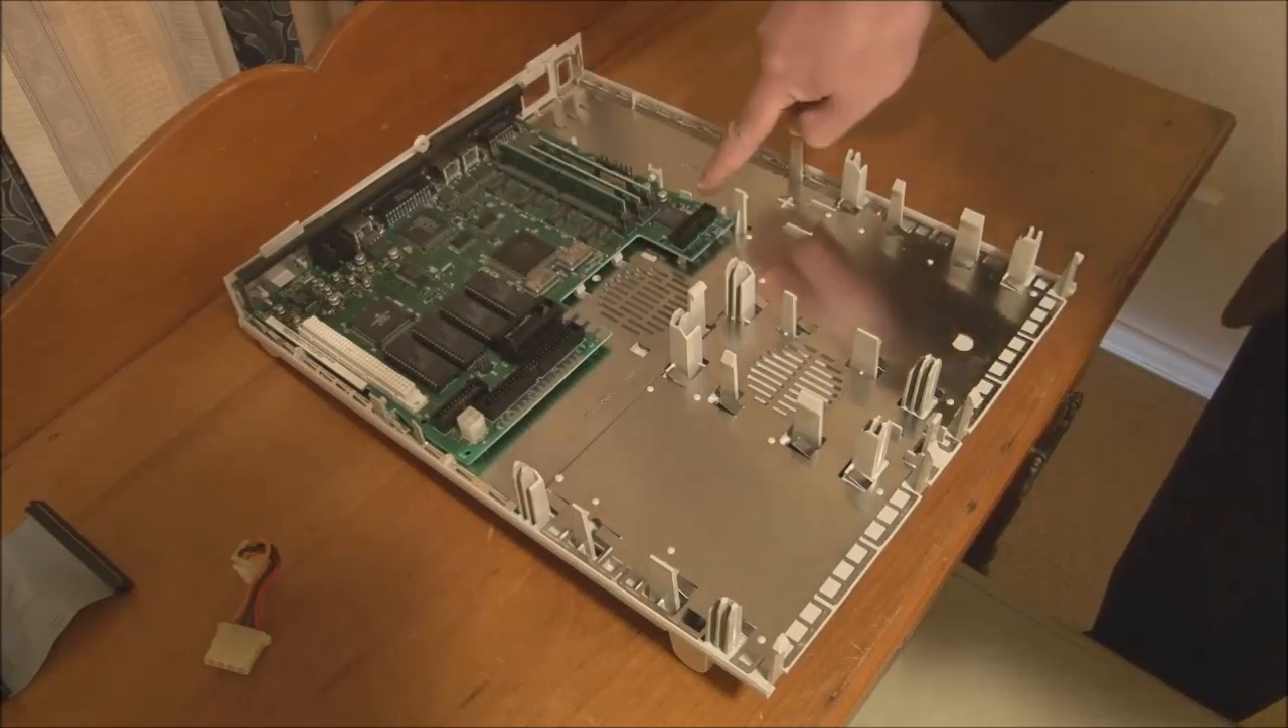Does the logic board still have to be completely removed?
Yes.